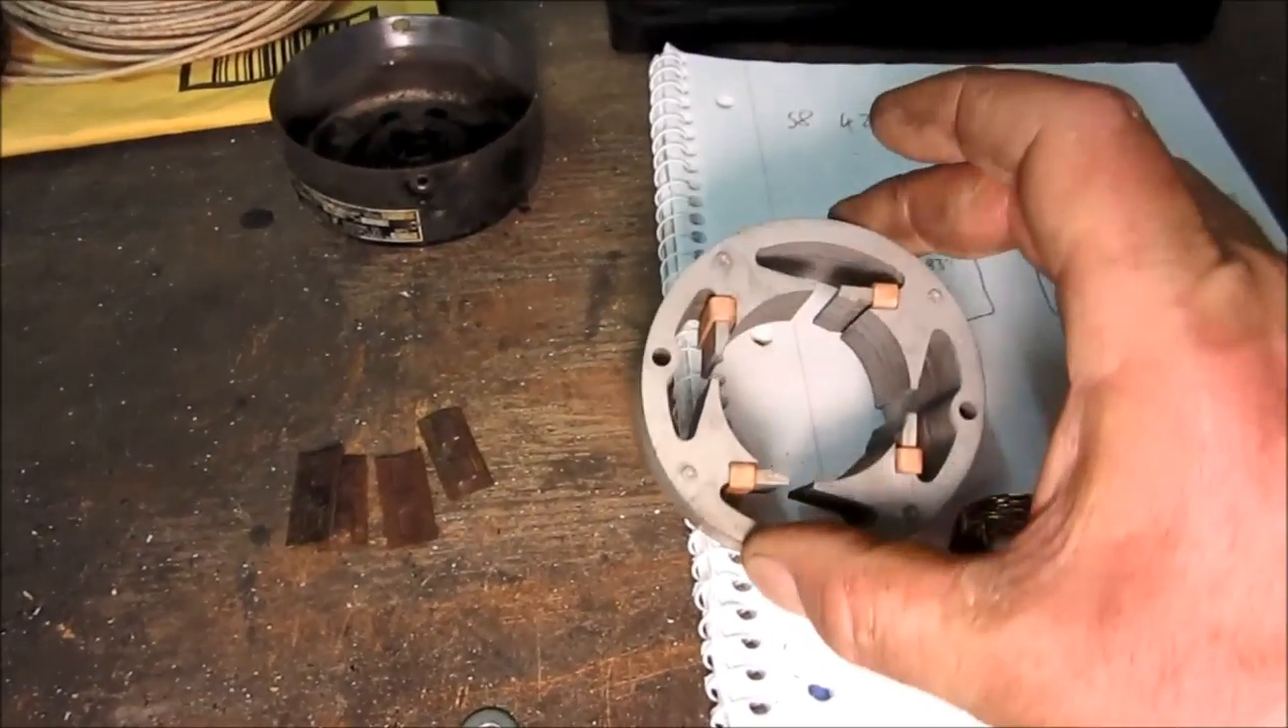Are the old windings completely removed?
Yes.